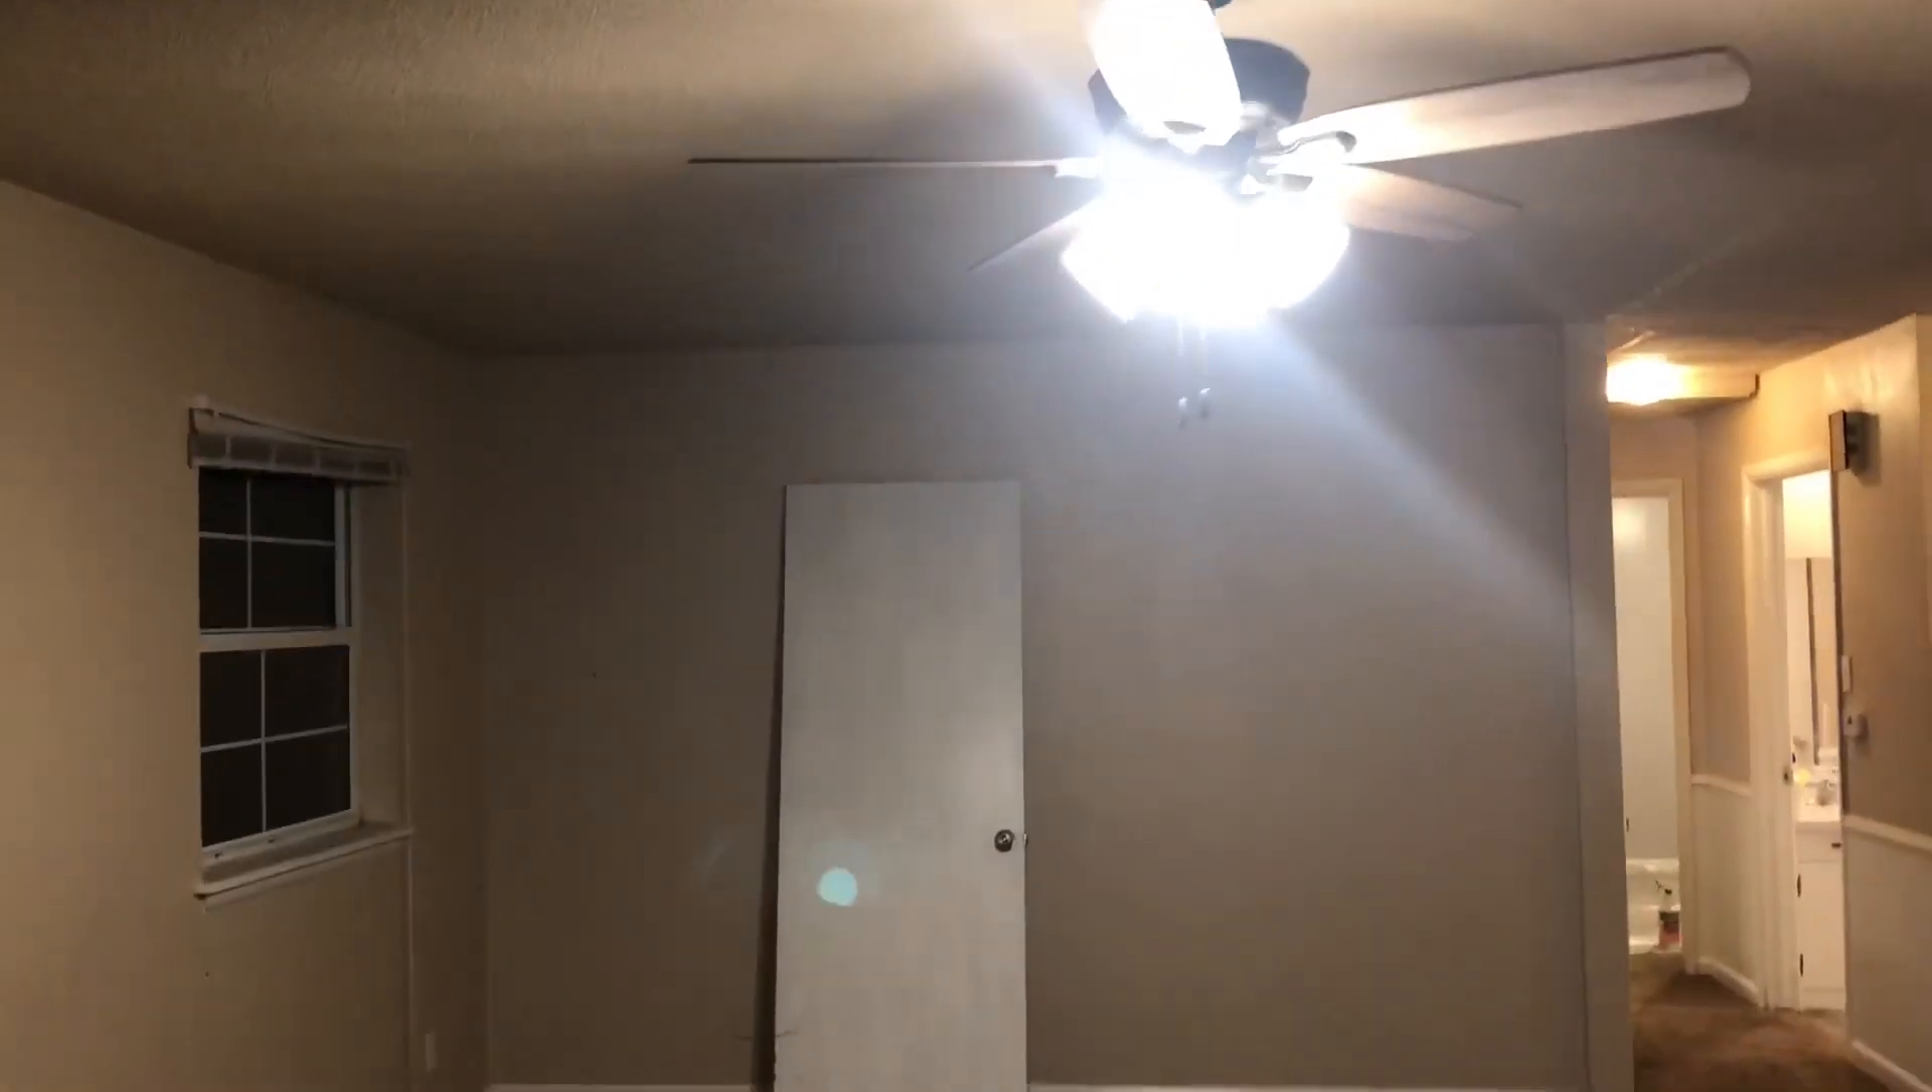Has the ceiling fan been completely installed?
Yes.